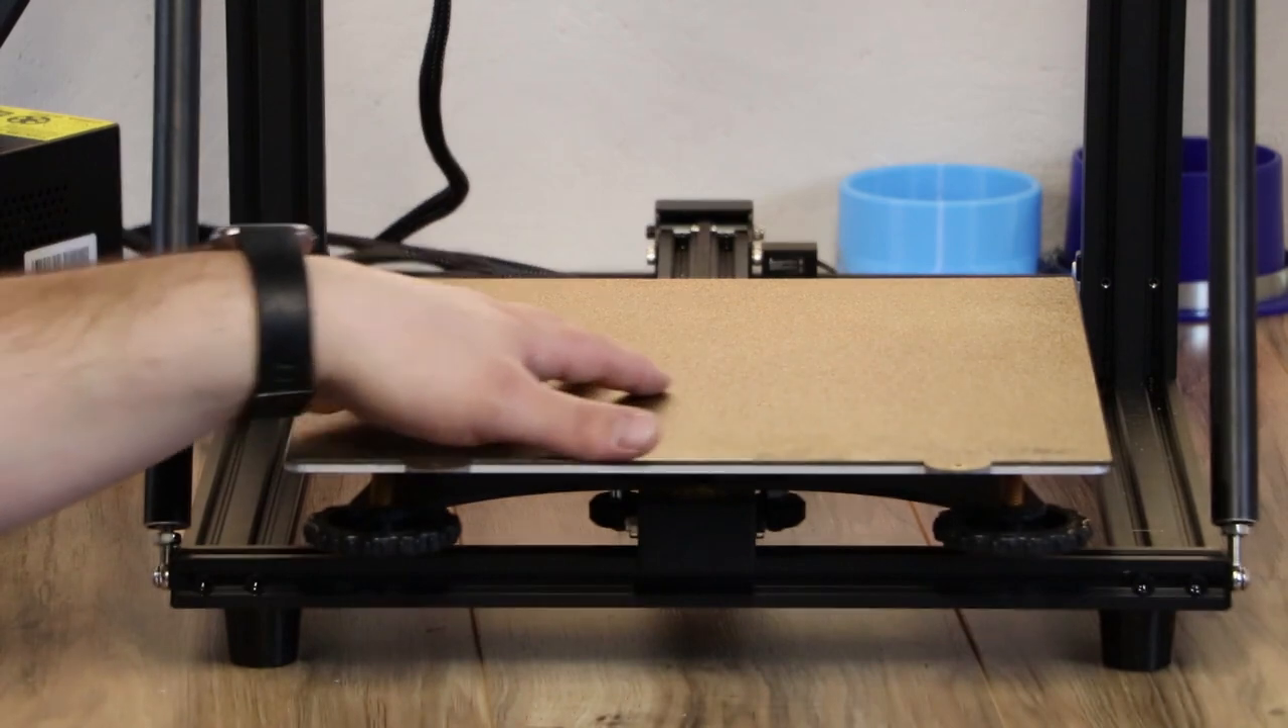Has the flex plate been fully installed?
Yes.